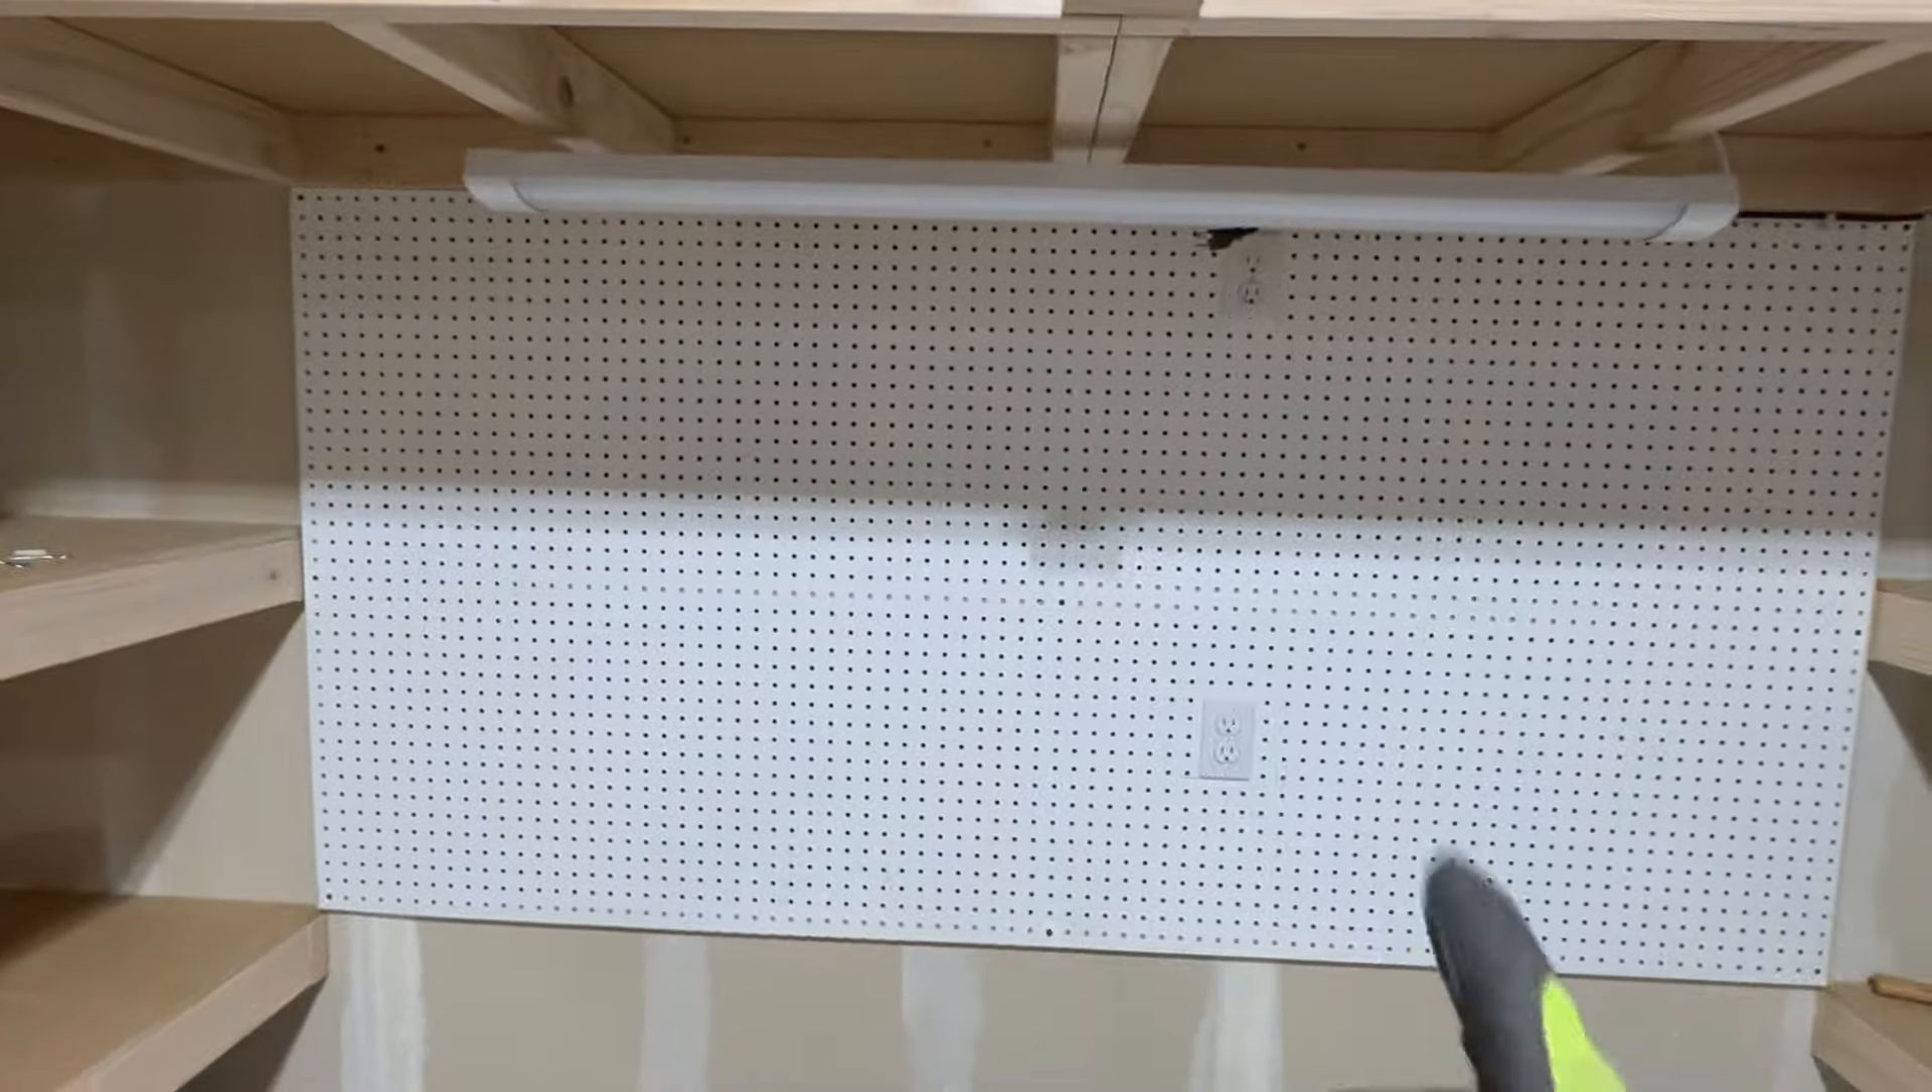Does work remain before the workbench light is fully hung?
No.